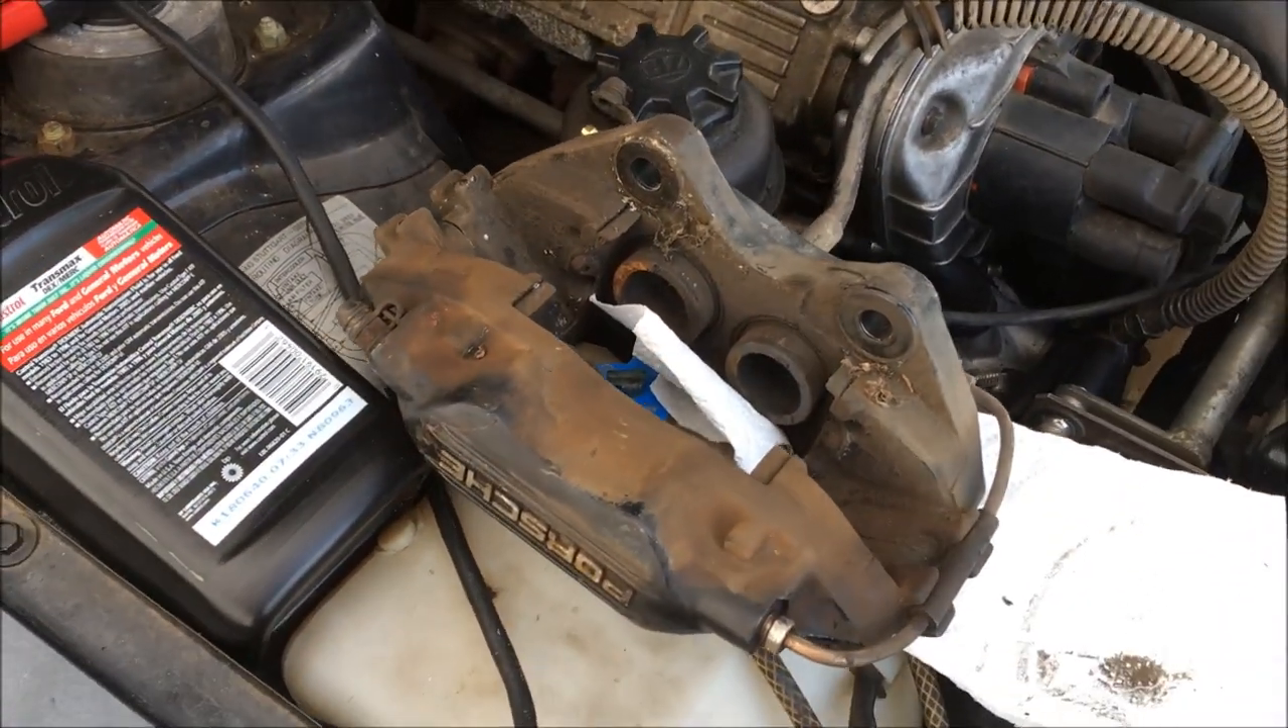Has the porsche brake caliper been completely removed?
Yes.